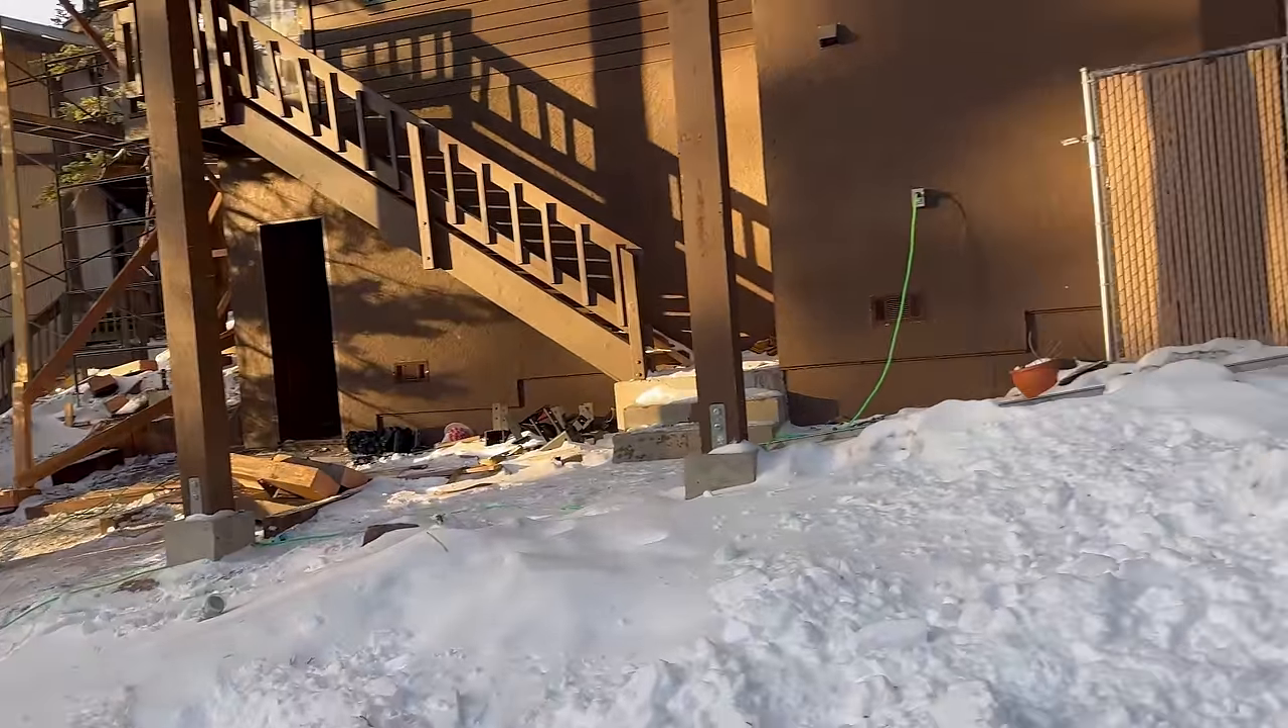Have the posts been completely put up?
Yes.